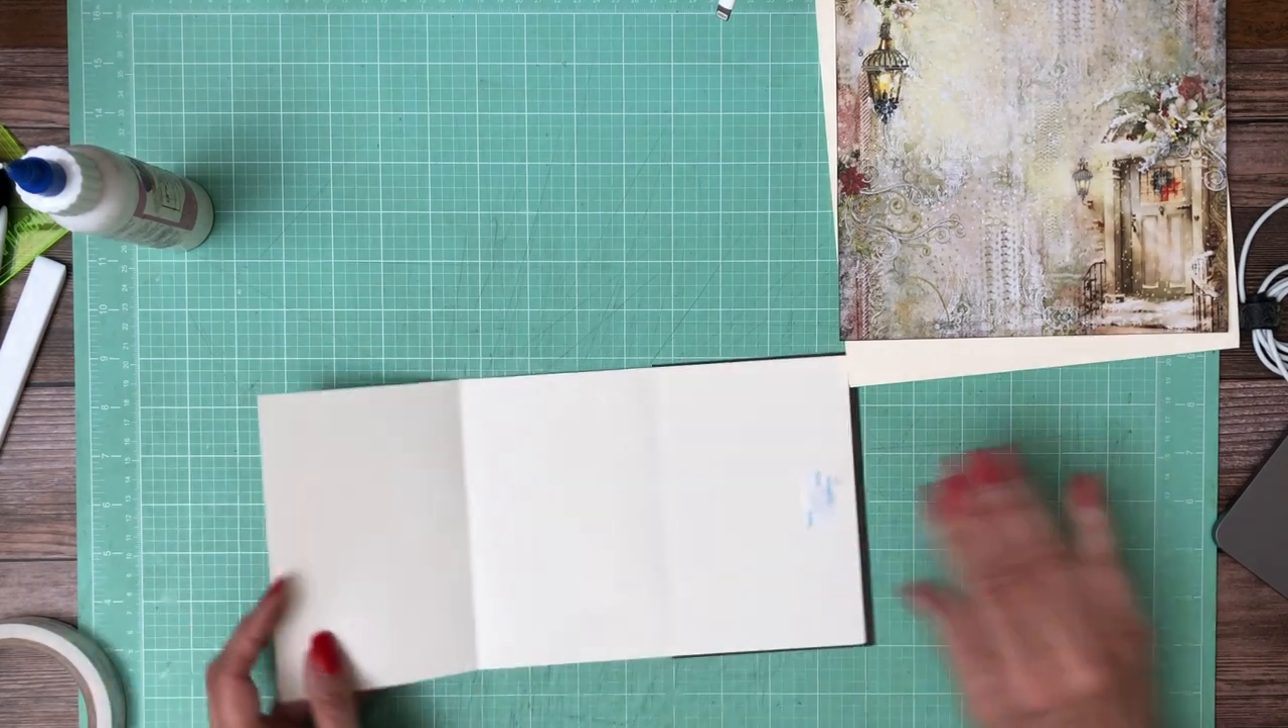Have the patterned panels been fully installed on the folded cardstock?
No.